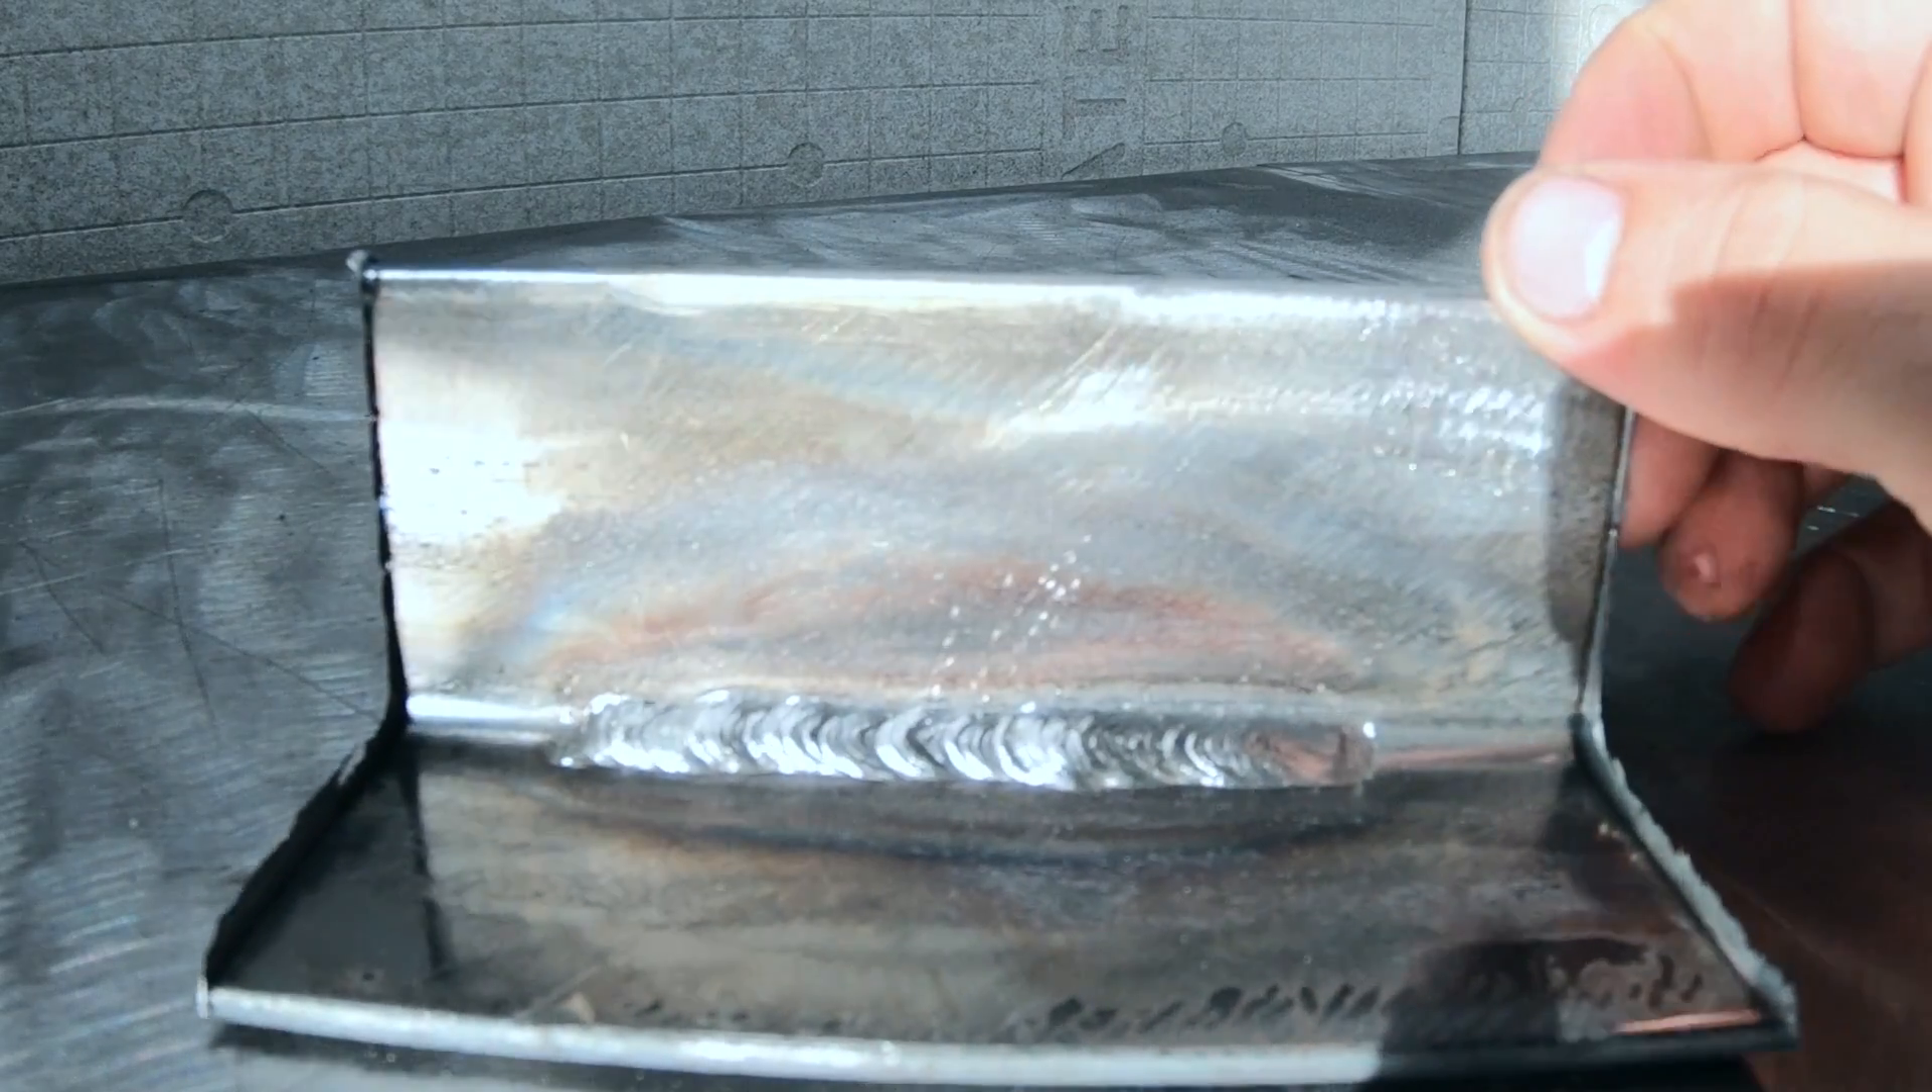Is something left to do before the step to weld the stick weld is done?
No.